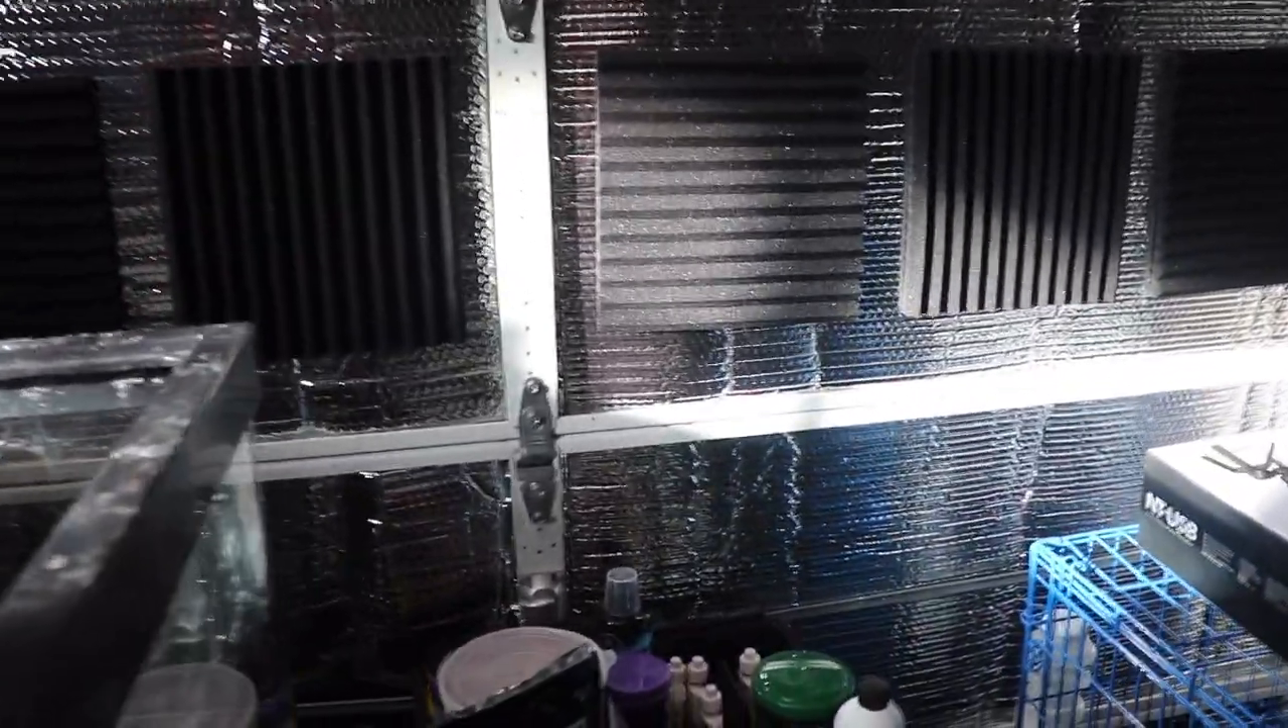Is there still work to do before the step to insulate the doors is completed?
No.